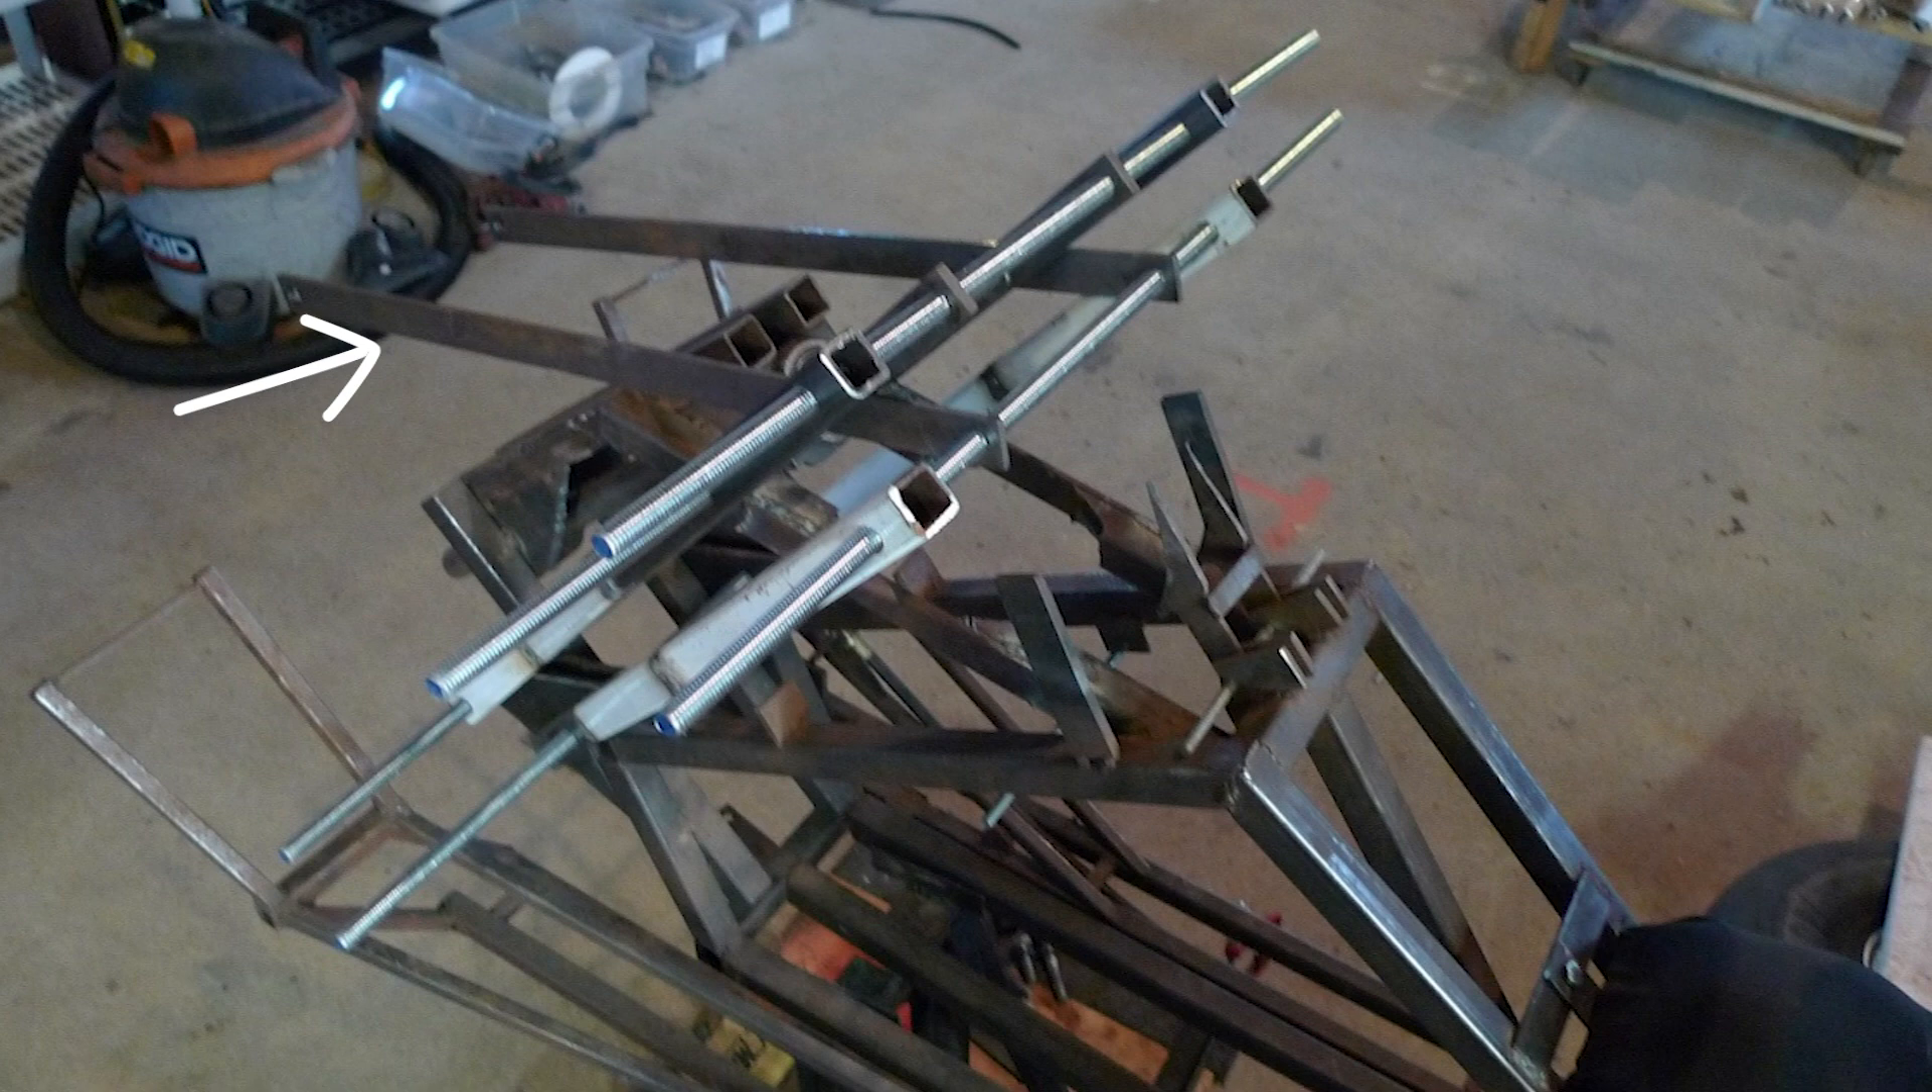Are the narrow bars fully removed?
No.